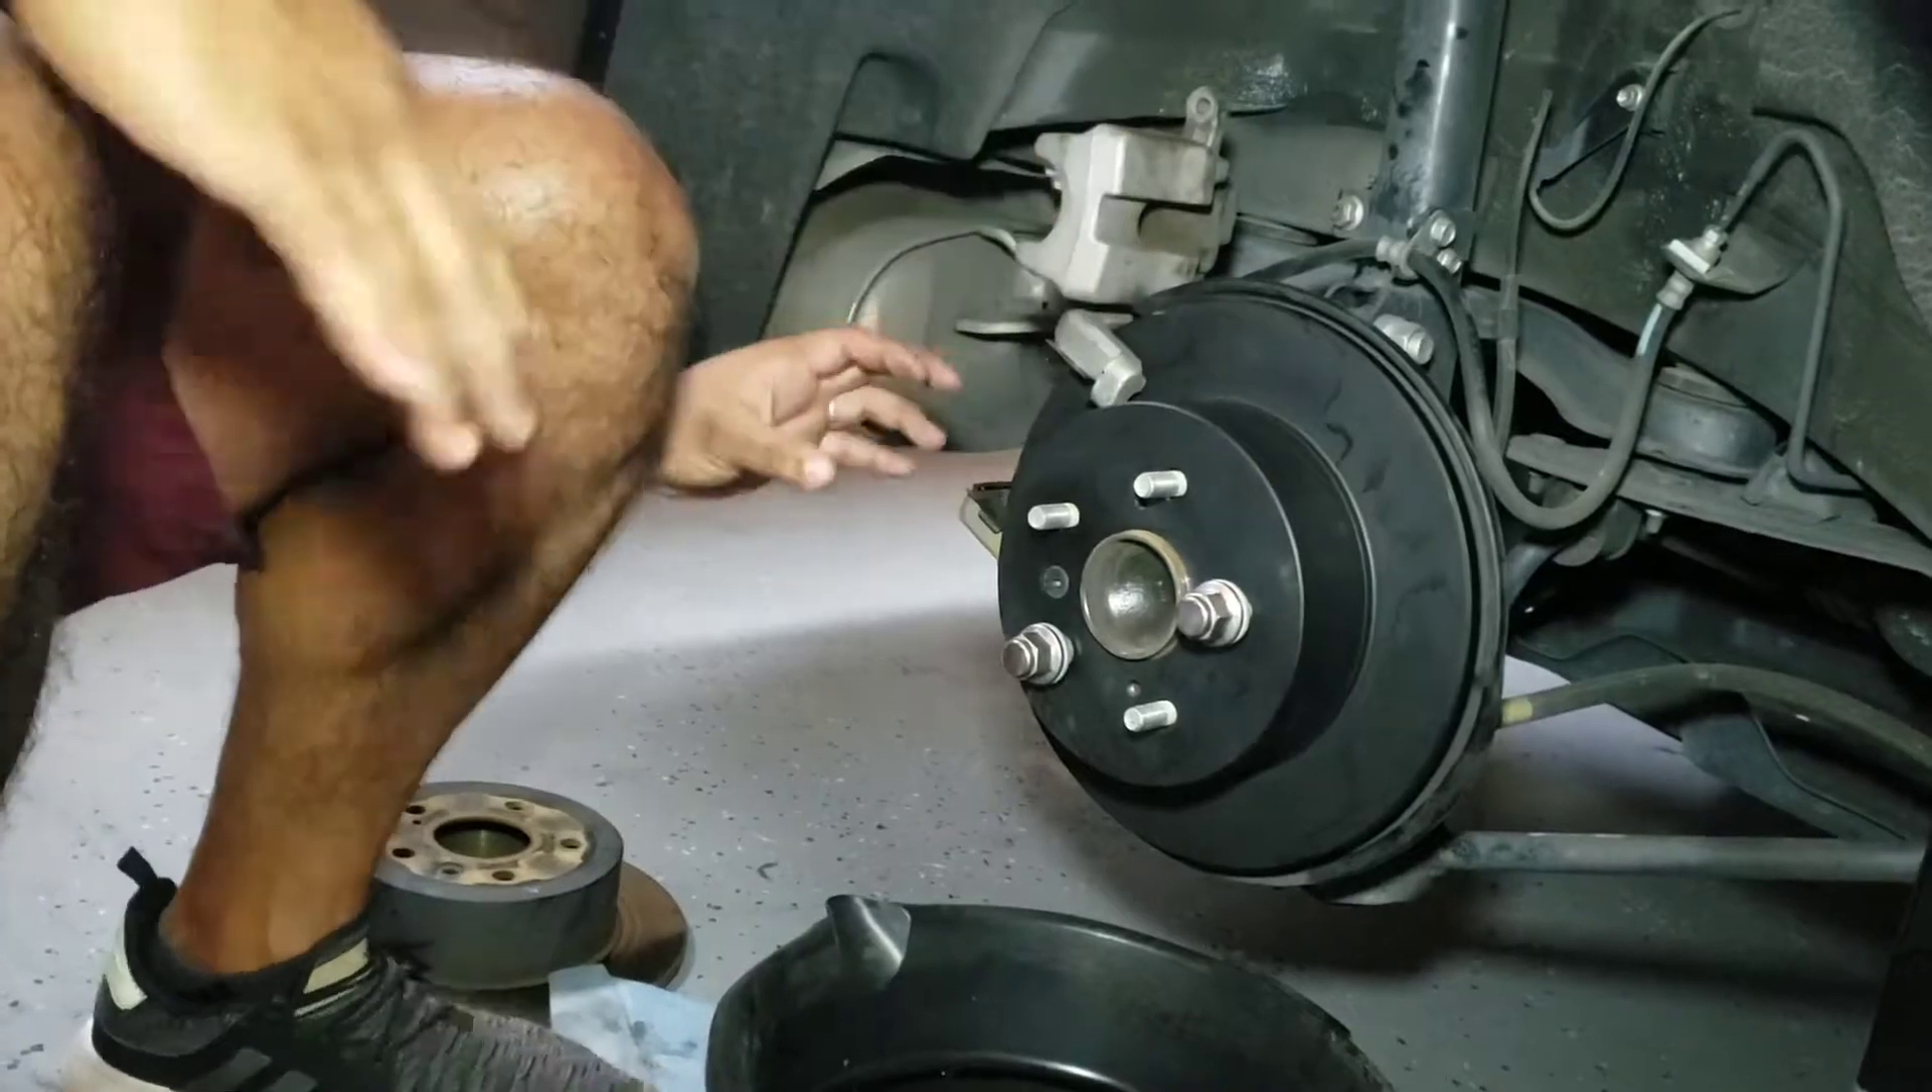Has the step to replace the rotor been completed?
Yes.